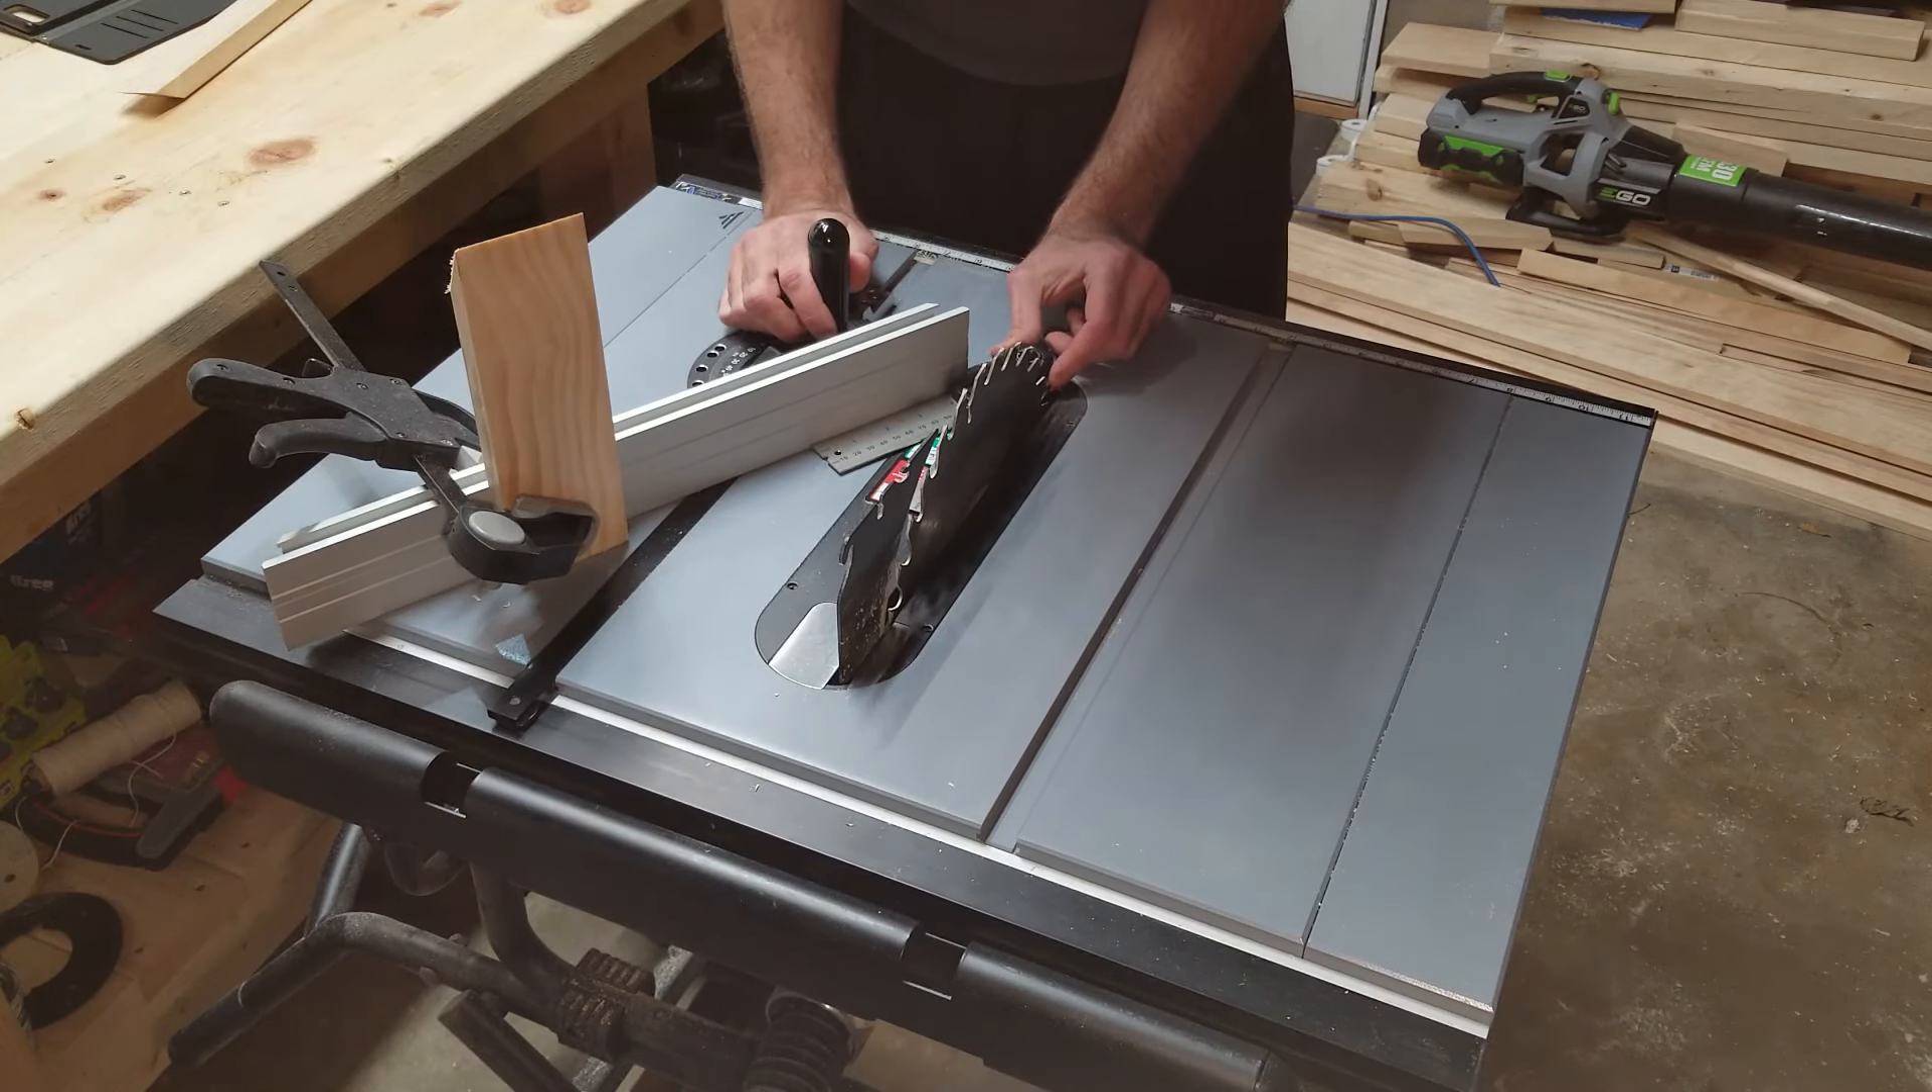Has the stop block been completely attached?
Yes.